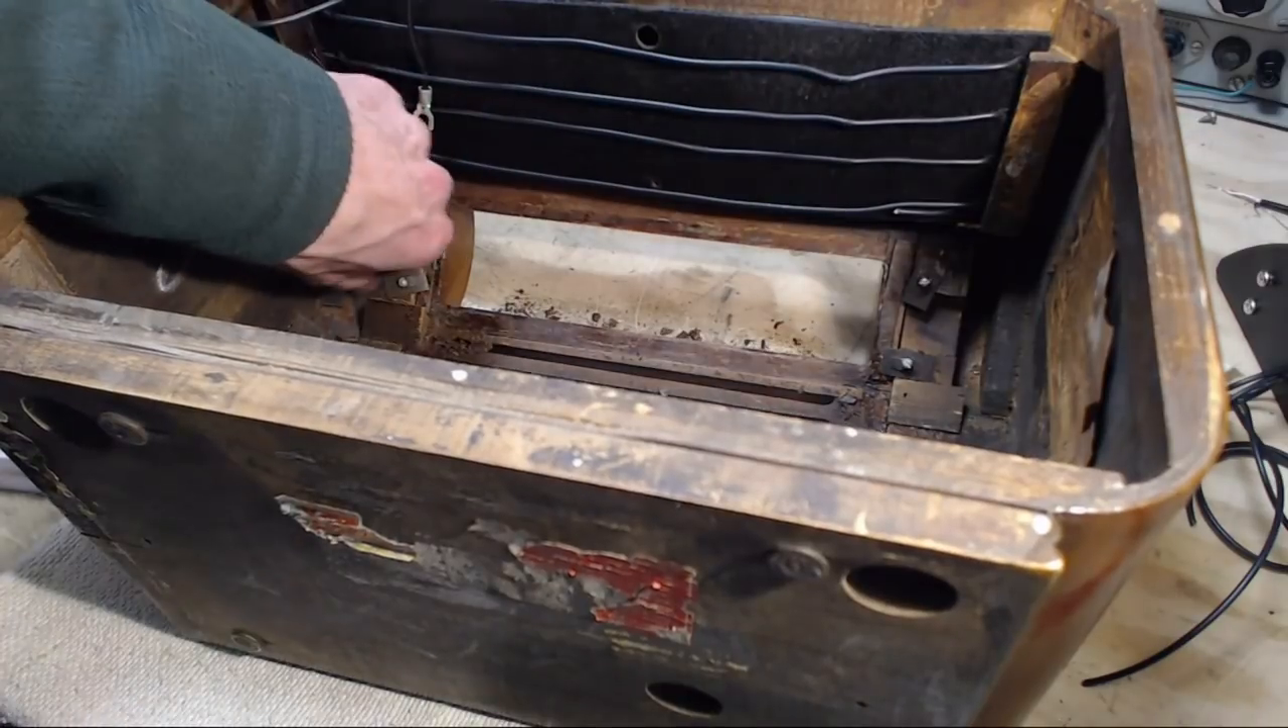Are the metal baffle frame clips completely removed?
No.